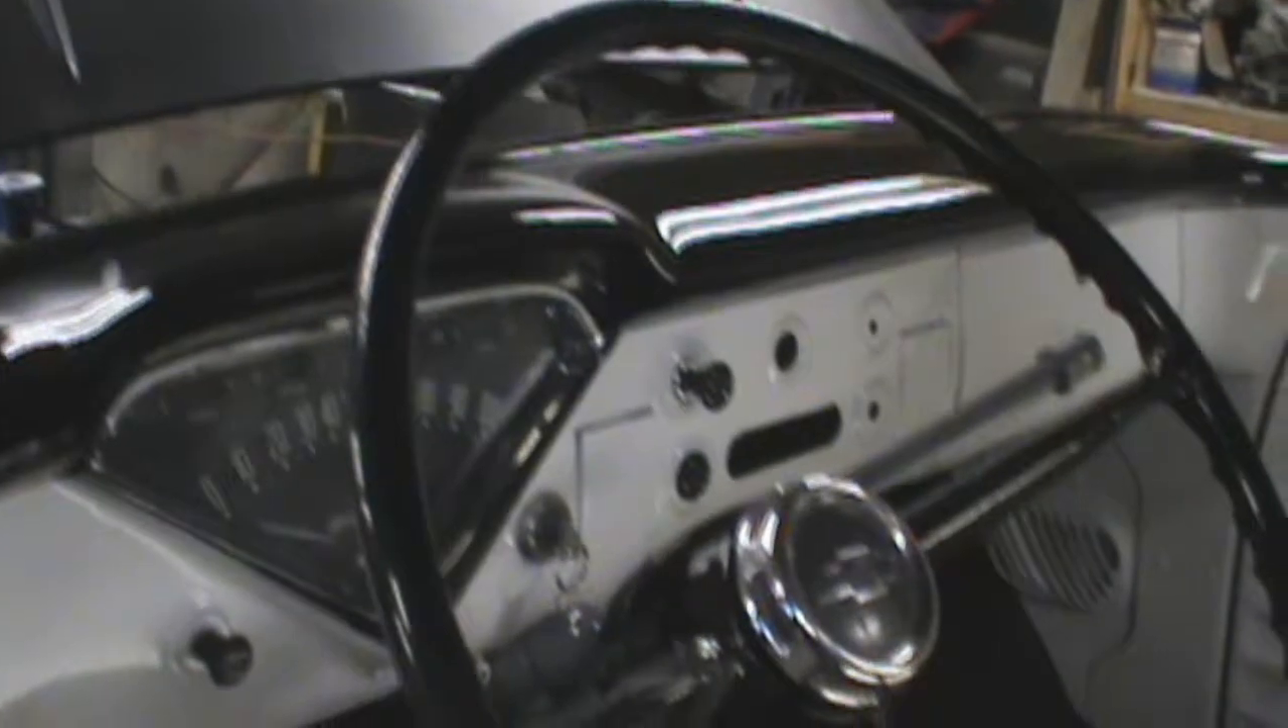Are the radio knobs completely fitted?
No.